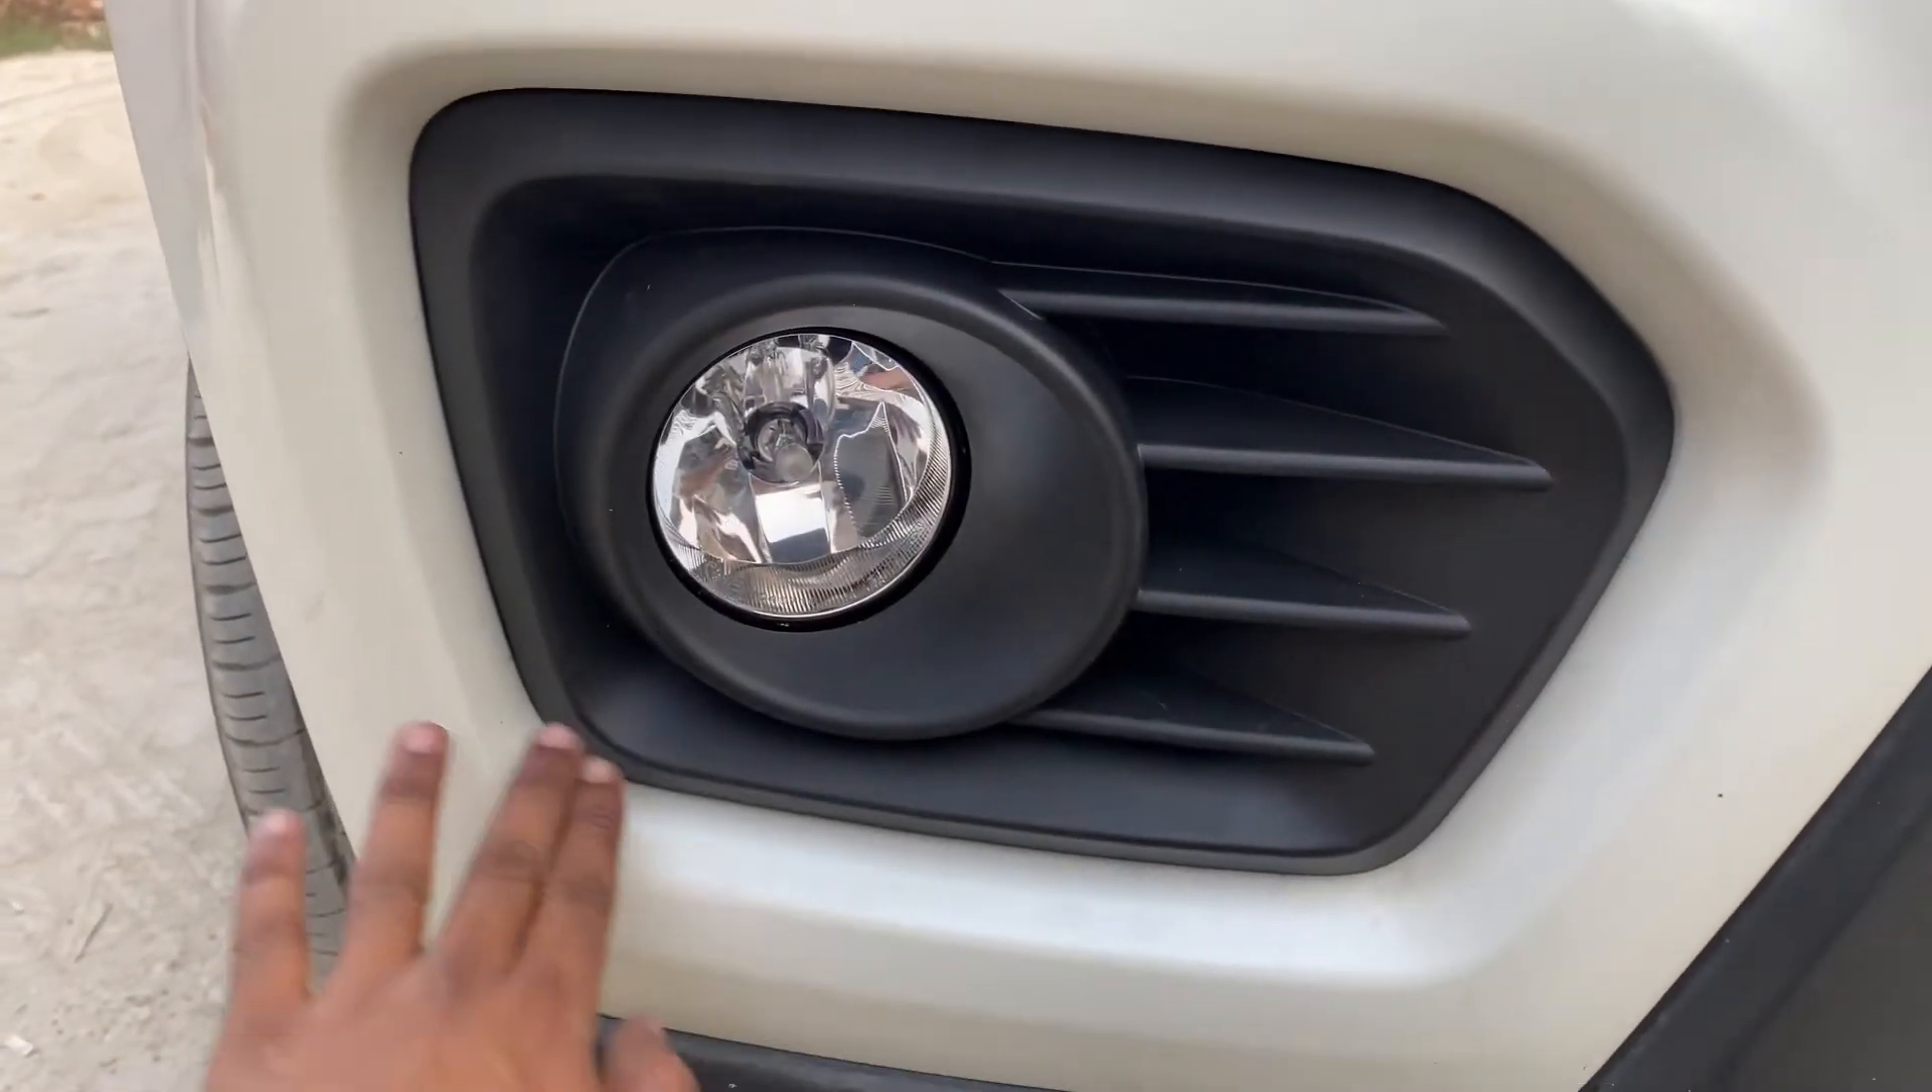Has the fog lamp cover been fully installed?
Yes.